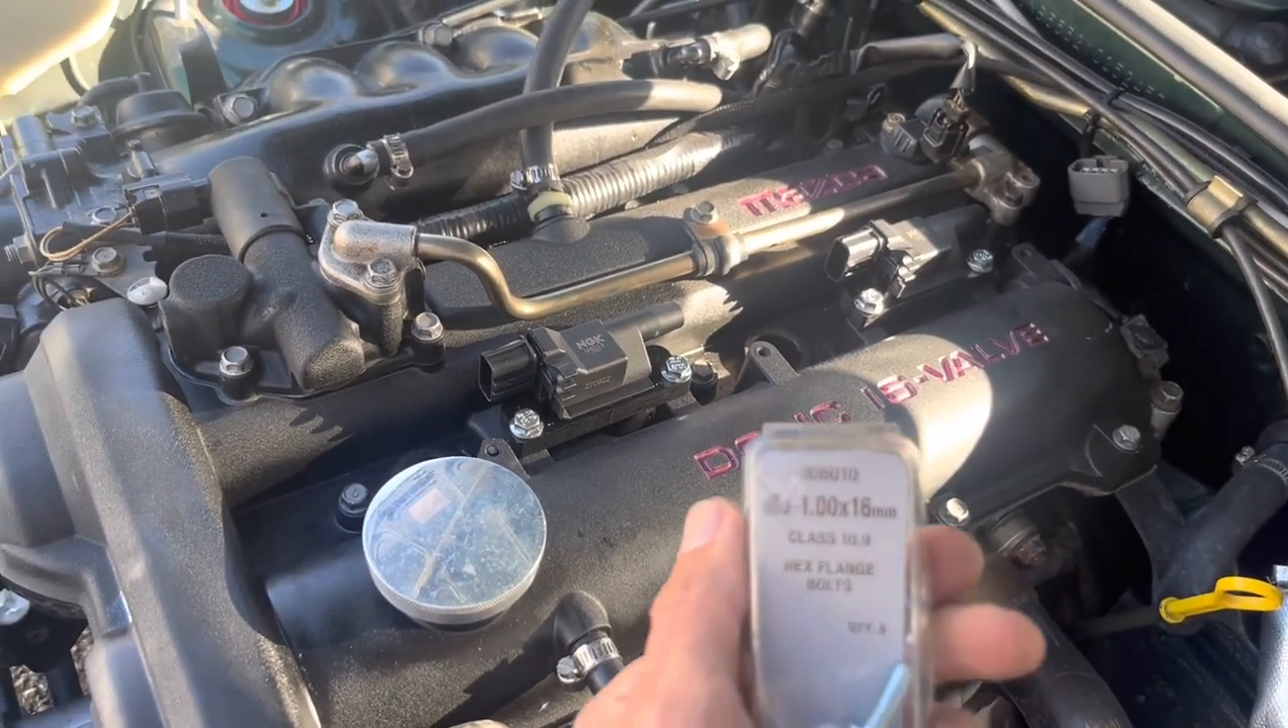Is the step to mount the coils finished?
Yes.